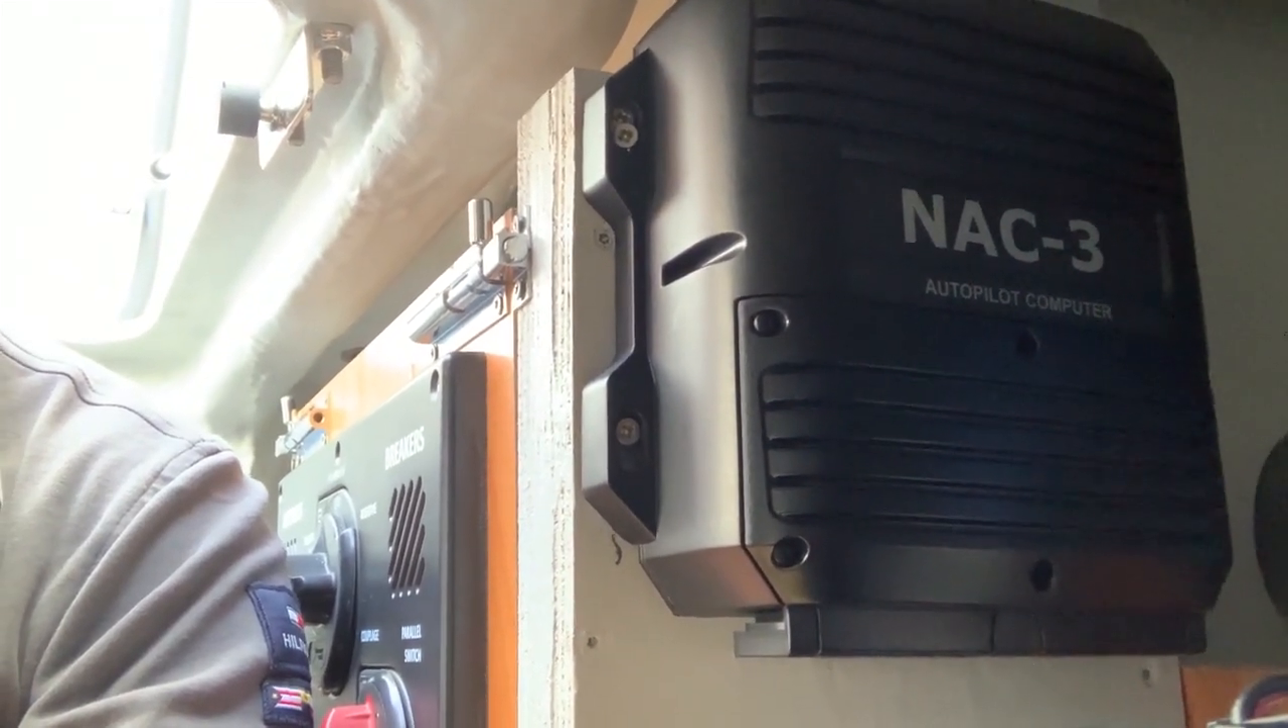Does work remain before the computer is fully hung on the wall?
No.